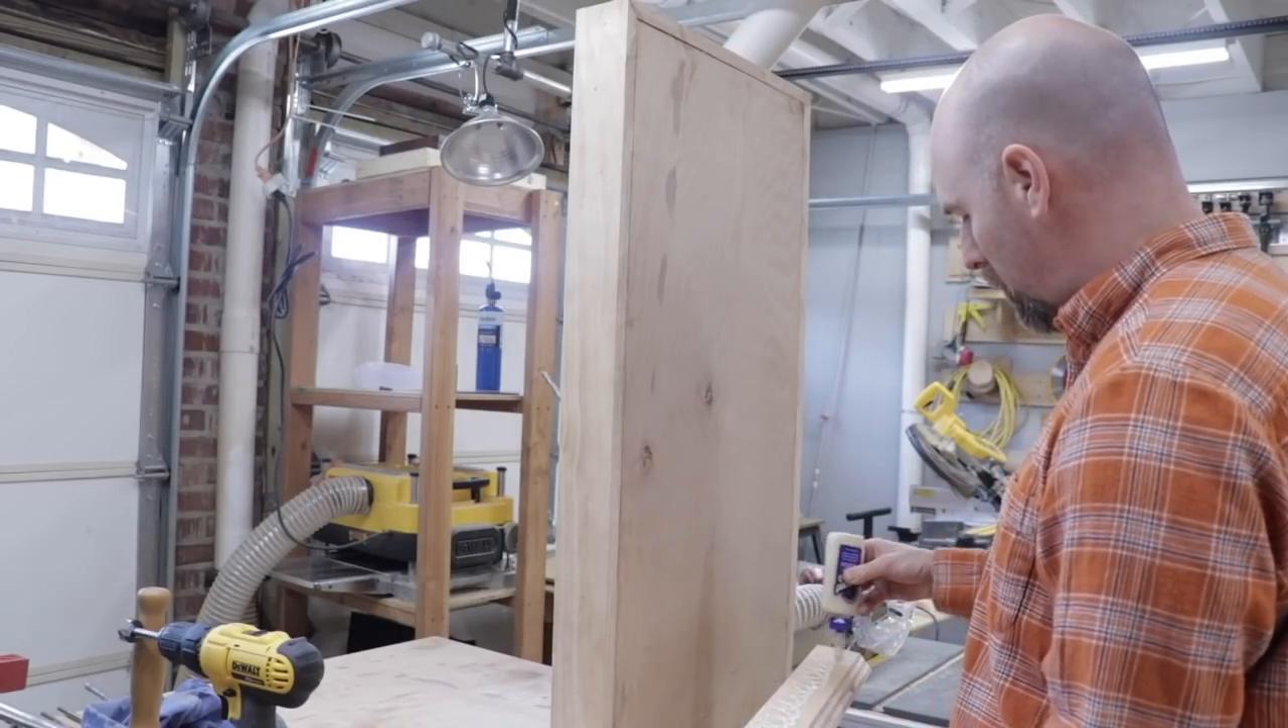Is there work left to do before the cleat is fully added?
Yes.